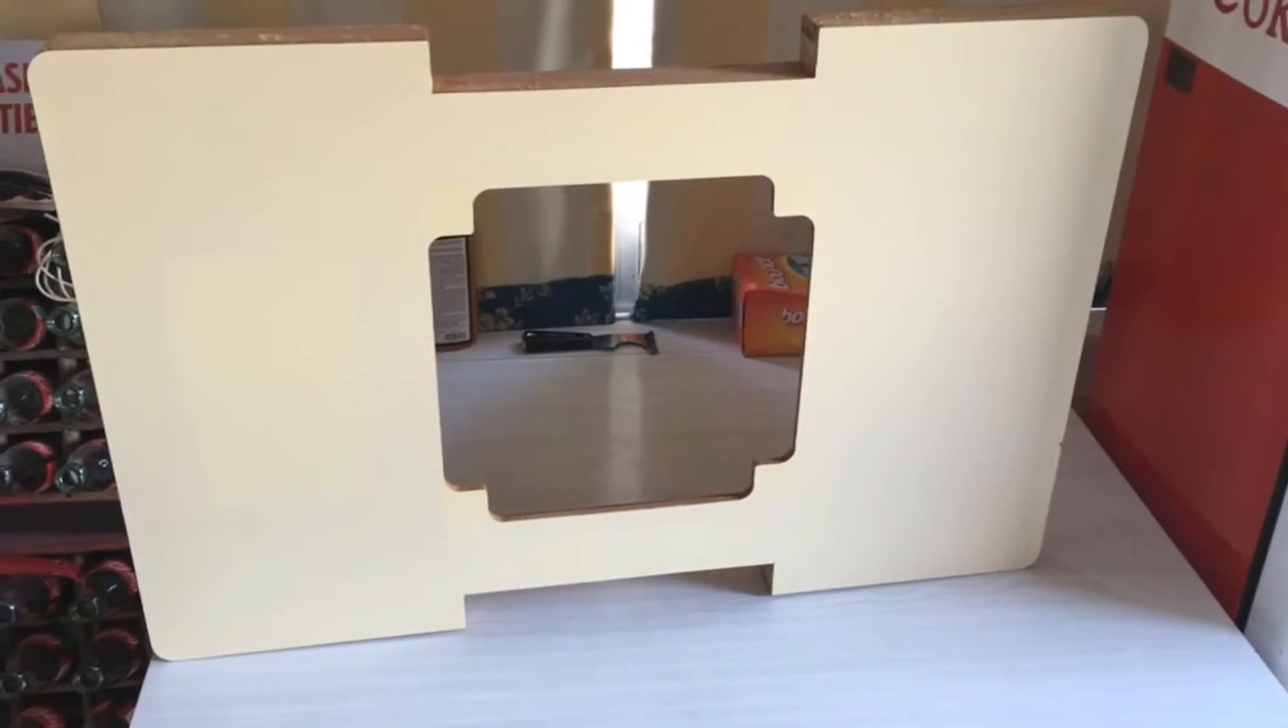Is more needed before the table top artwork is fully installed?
Yes.